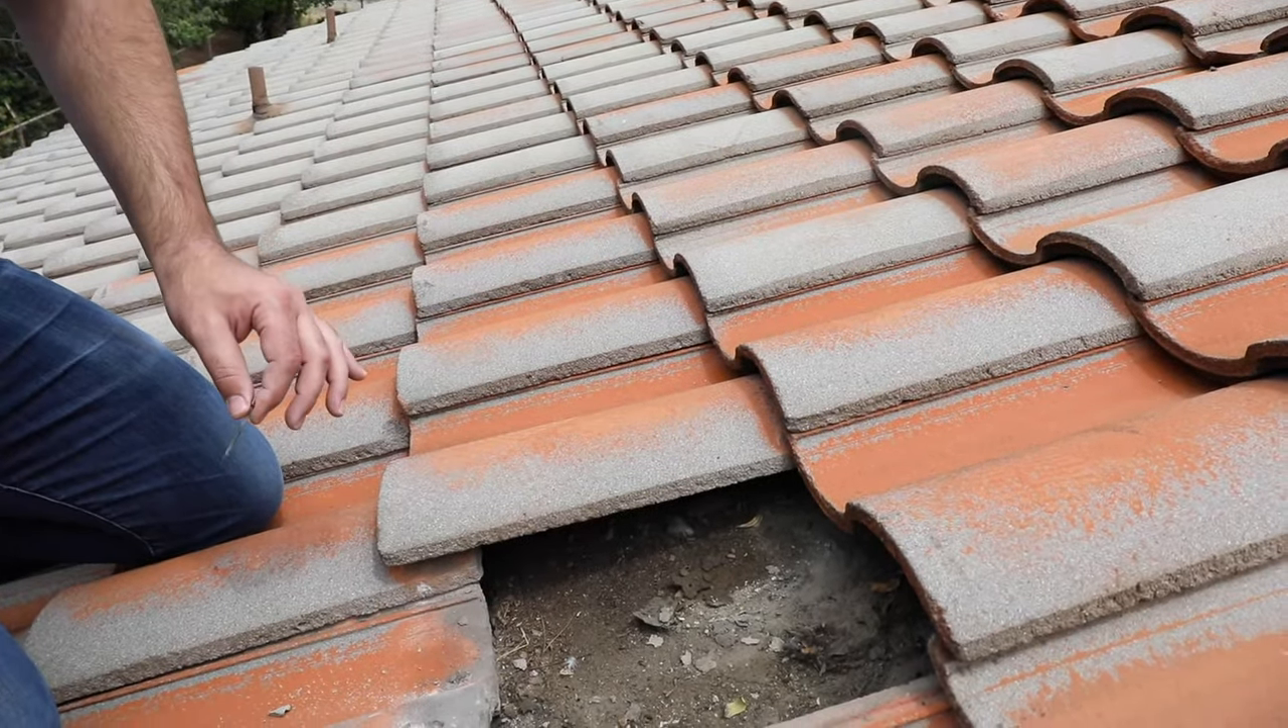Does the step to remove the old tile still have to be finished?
No.